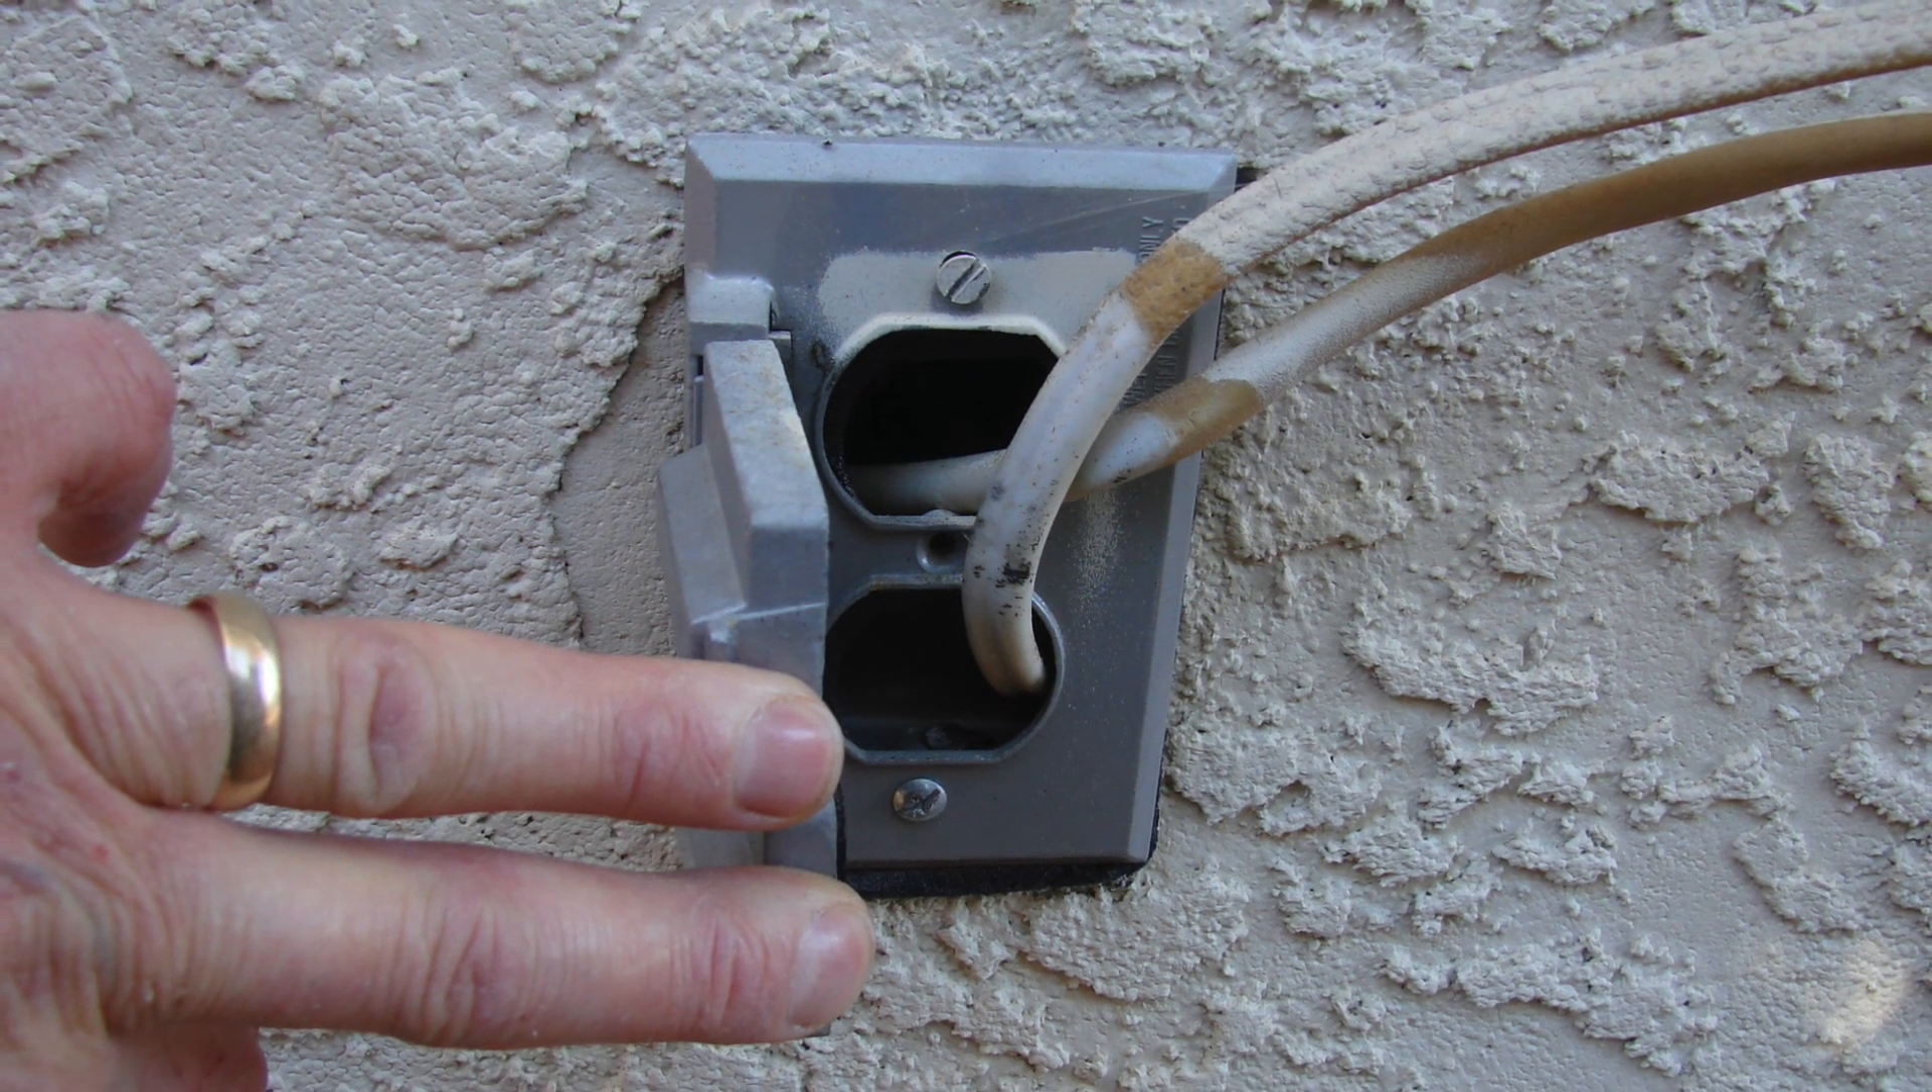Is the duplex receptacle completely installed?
No.